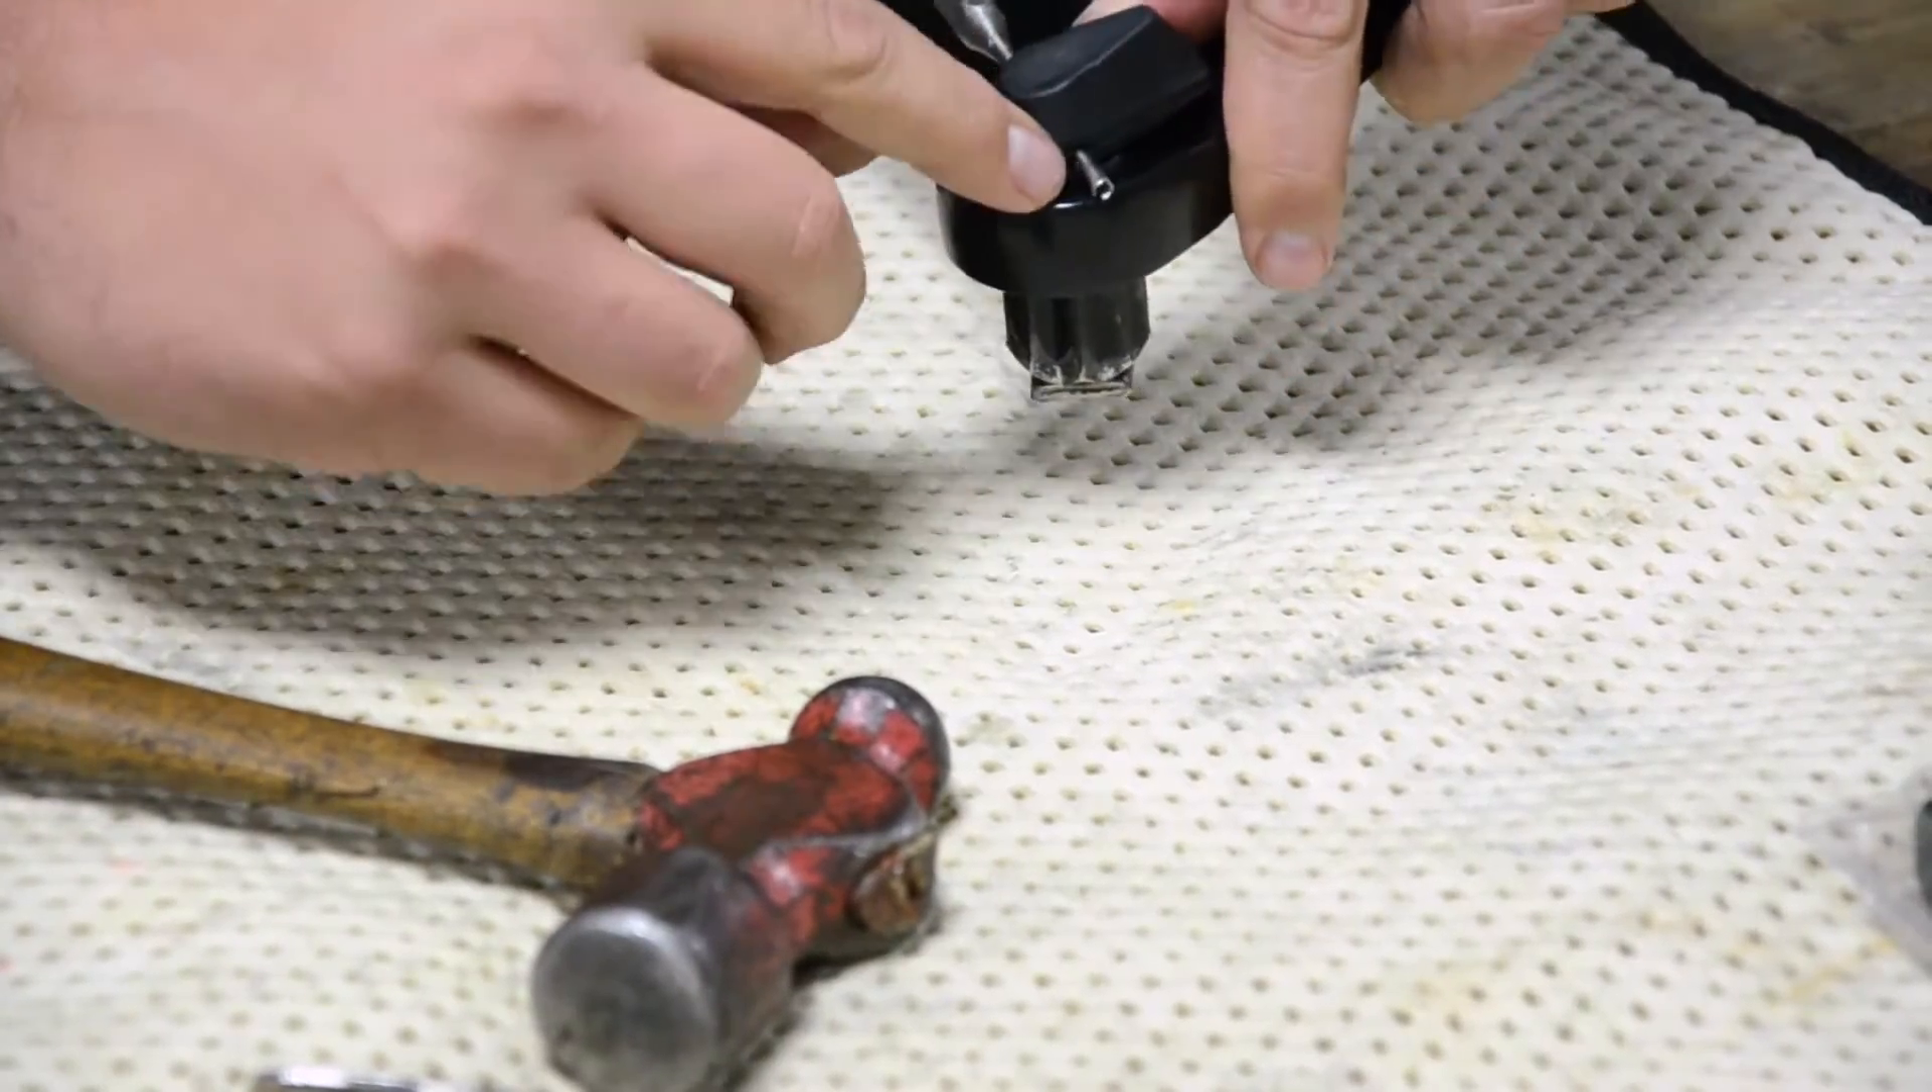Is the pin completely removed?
No.